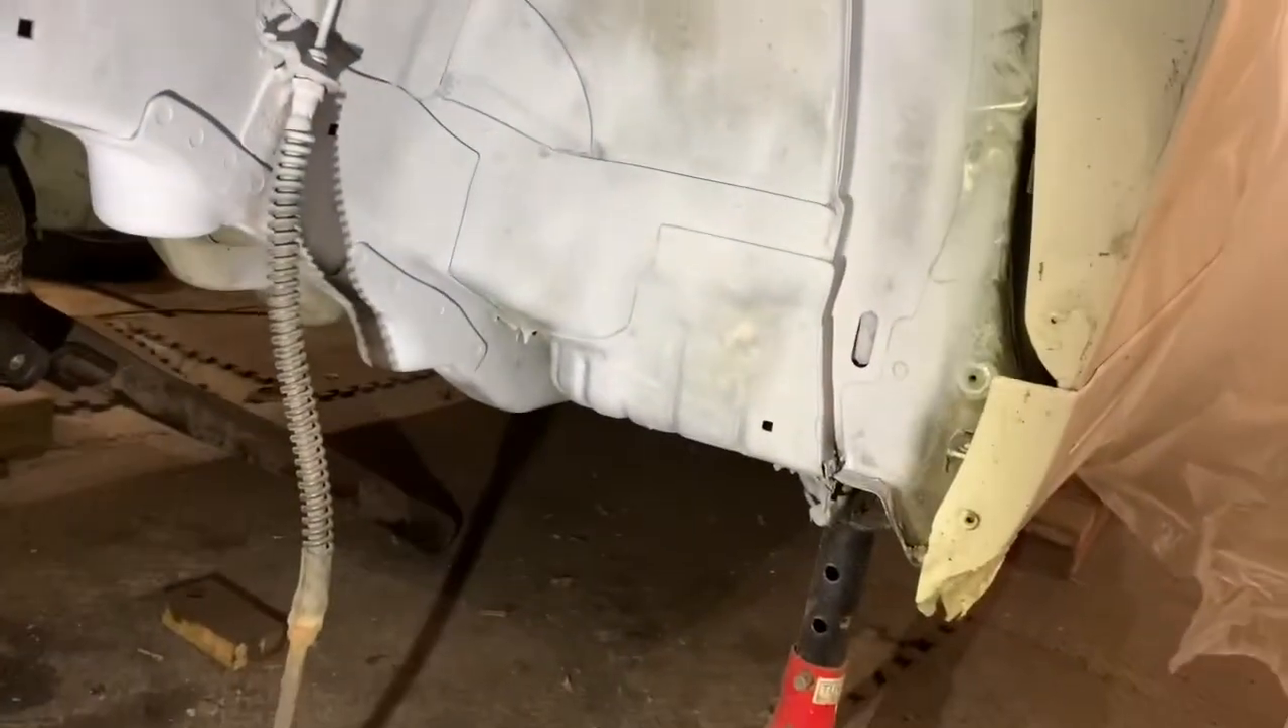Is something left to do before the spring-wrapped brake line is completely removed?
Yes.